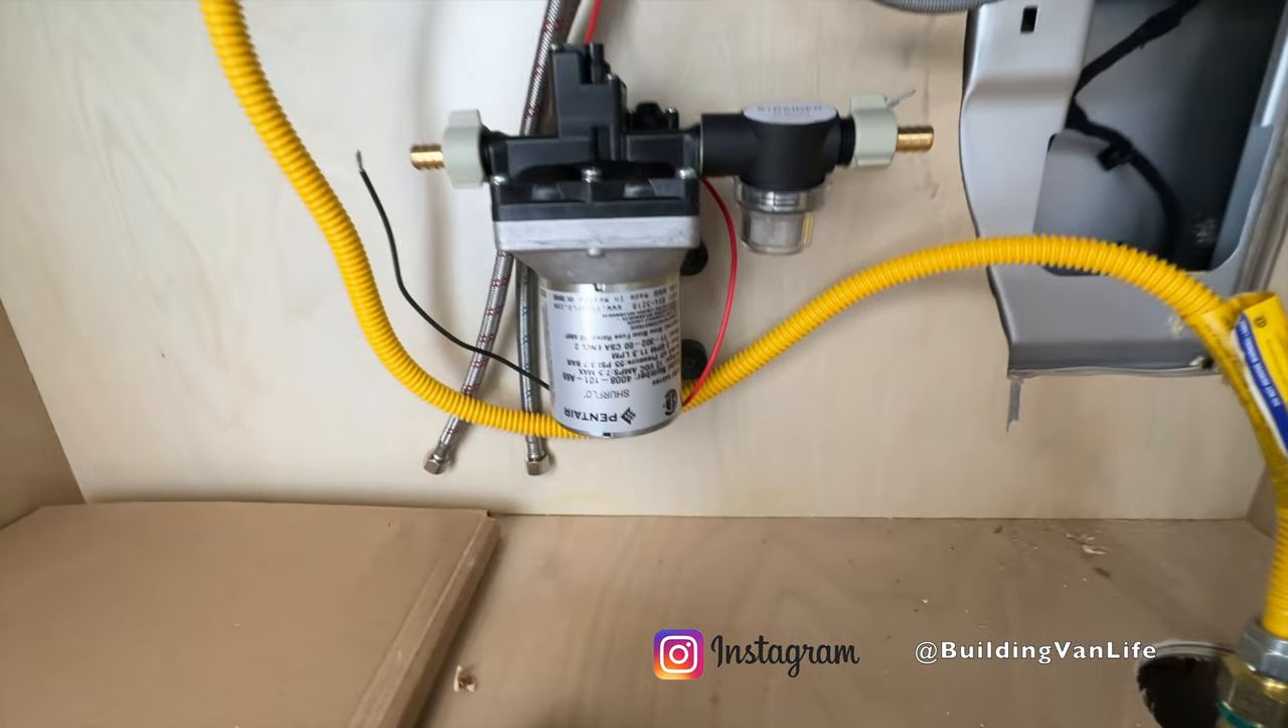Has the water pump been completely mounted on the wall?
Yes.